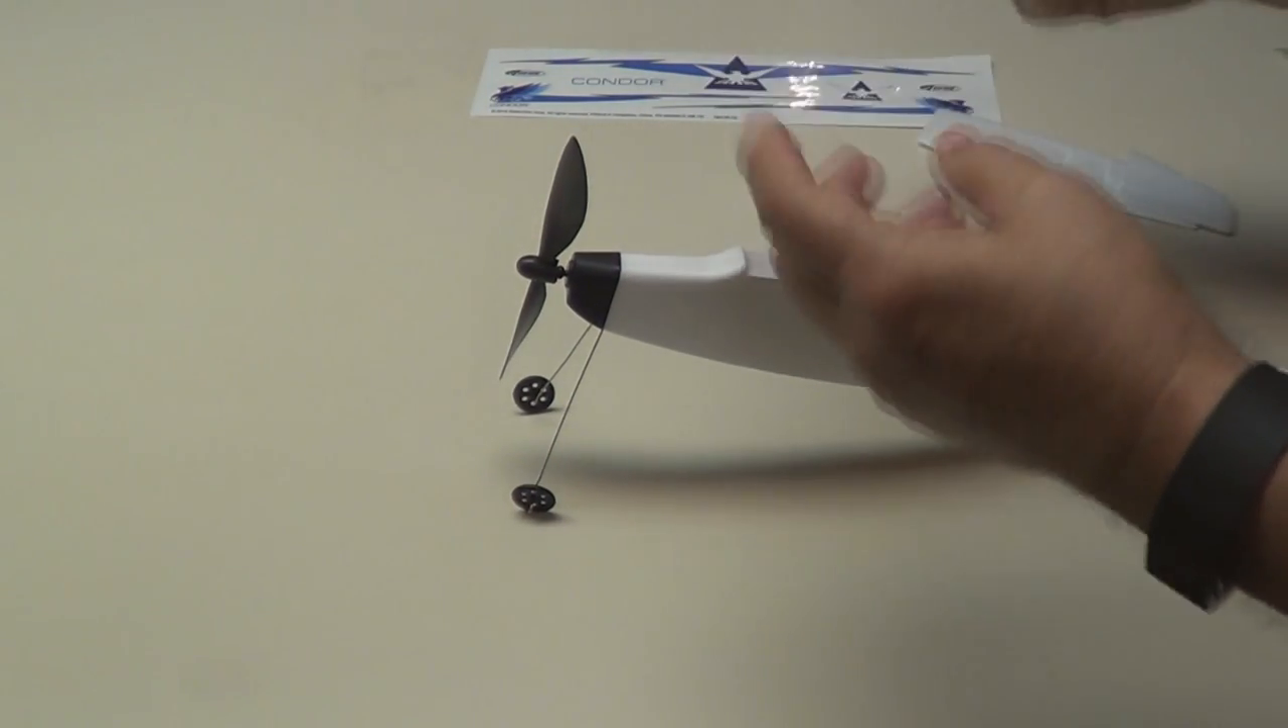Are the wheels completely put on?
Yes.